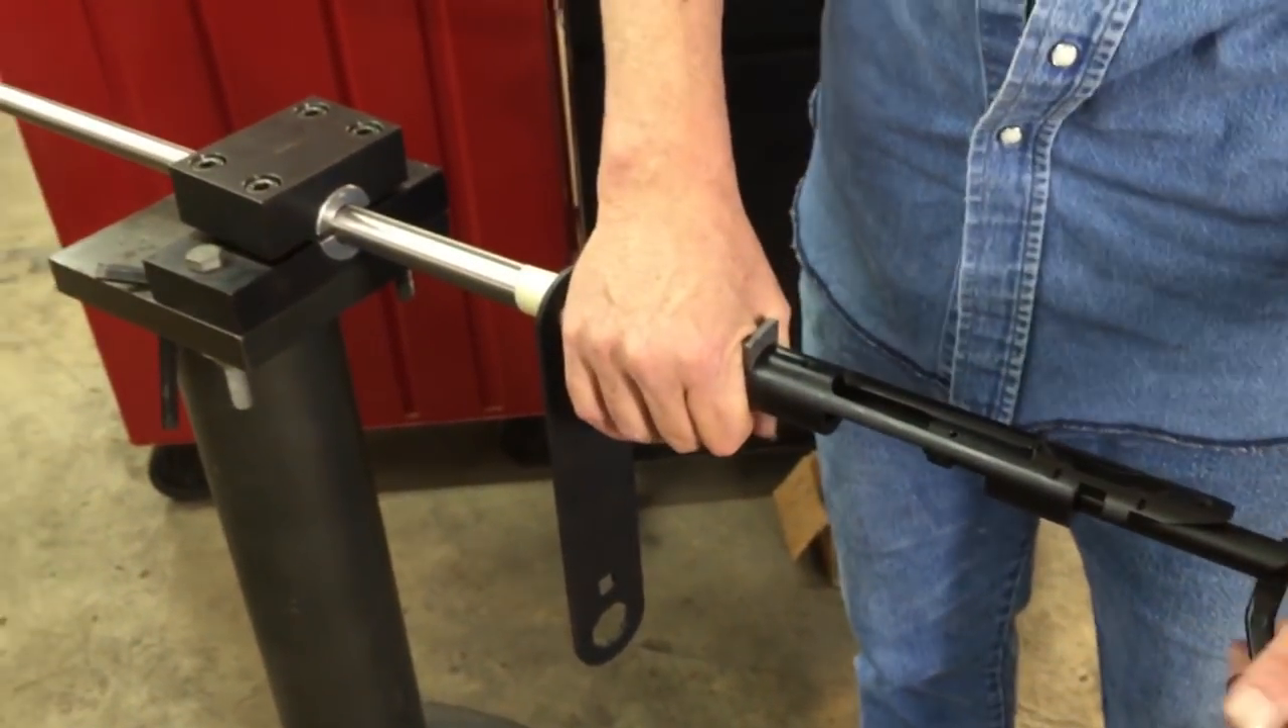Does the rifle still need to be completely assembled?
Yes.